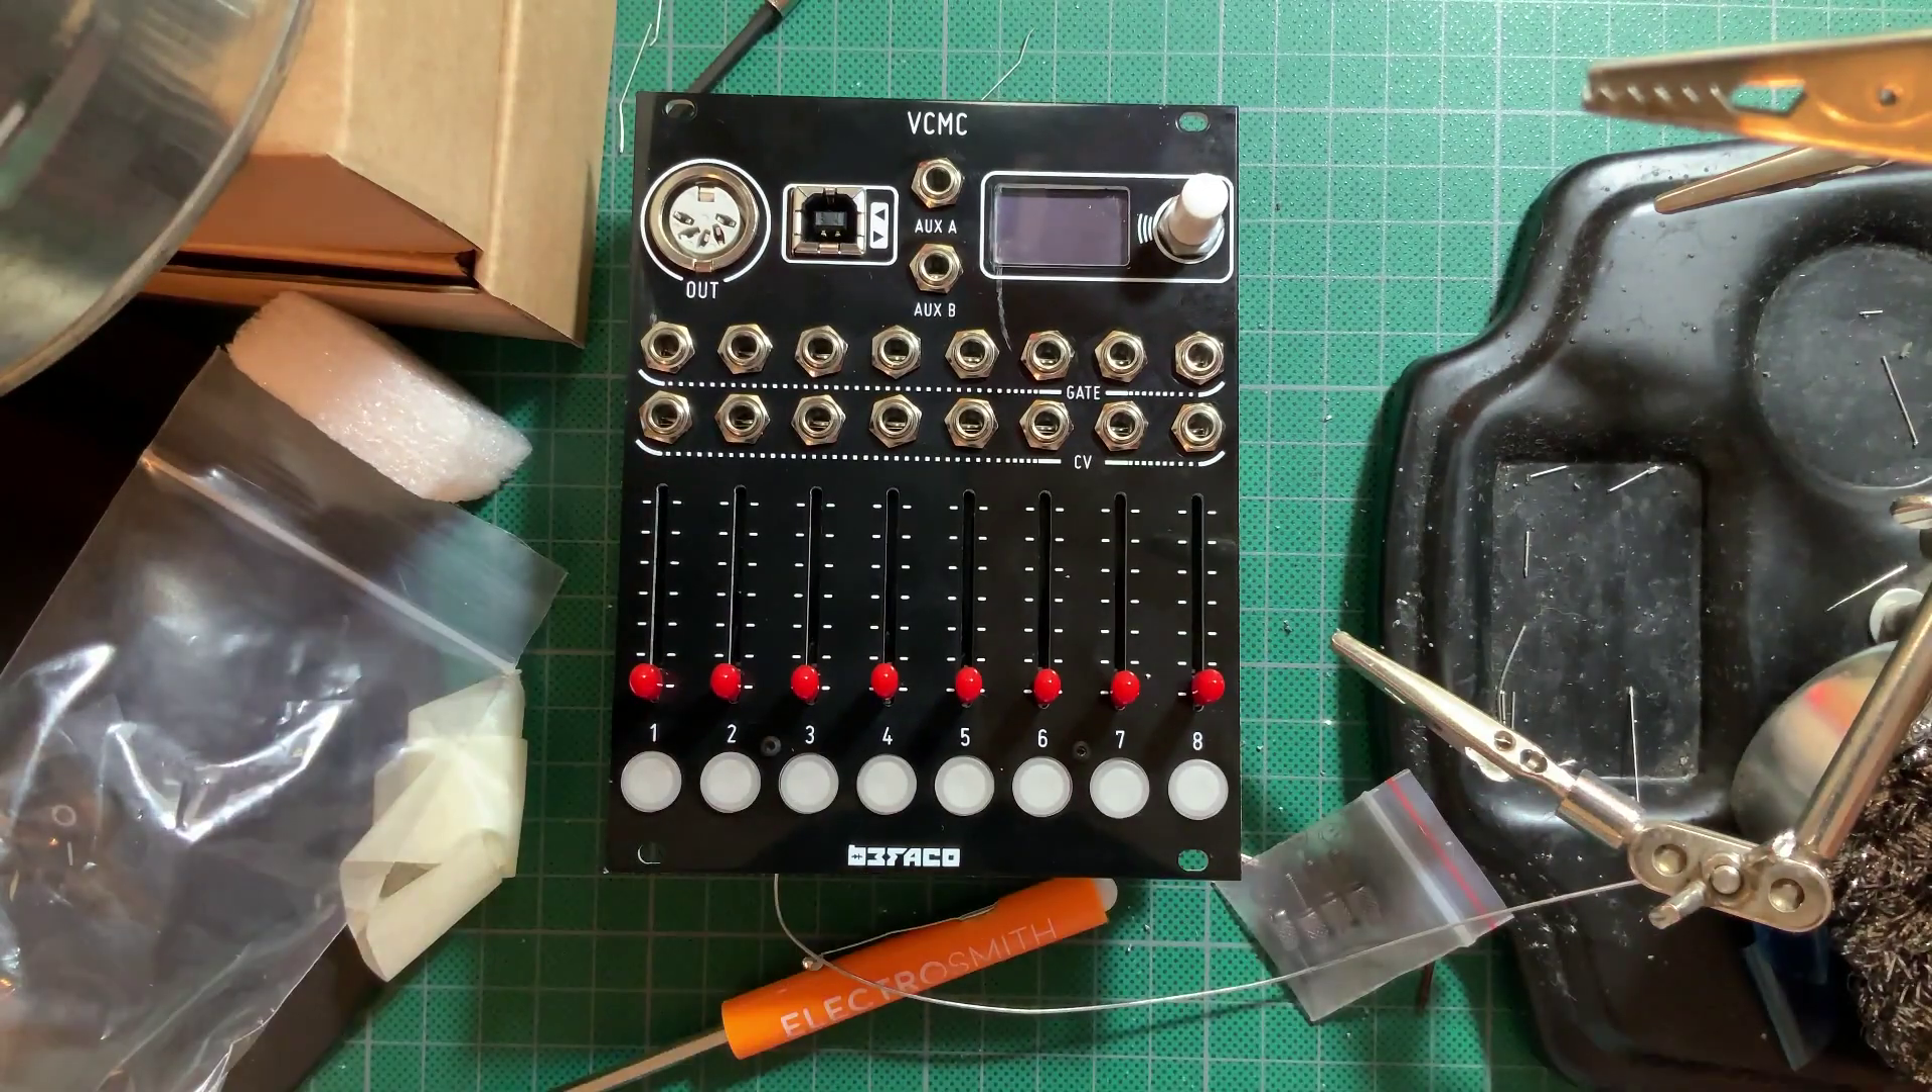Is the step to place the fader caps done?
Yes.